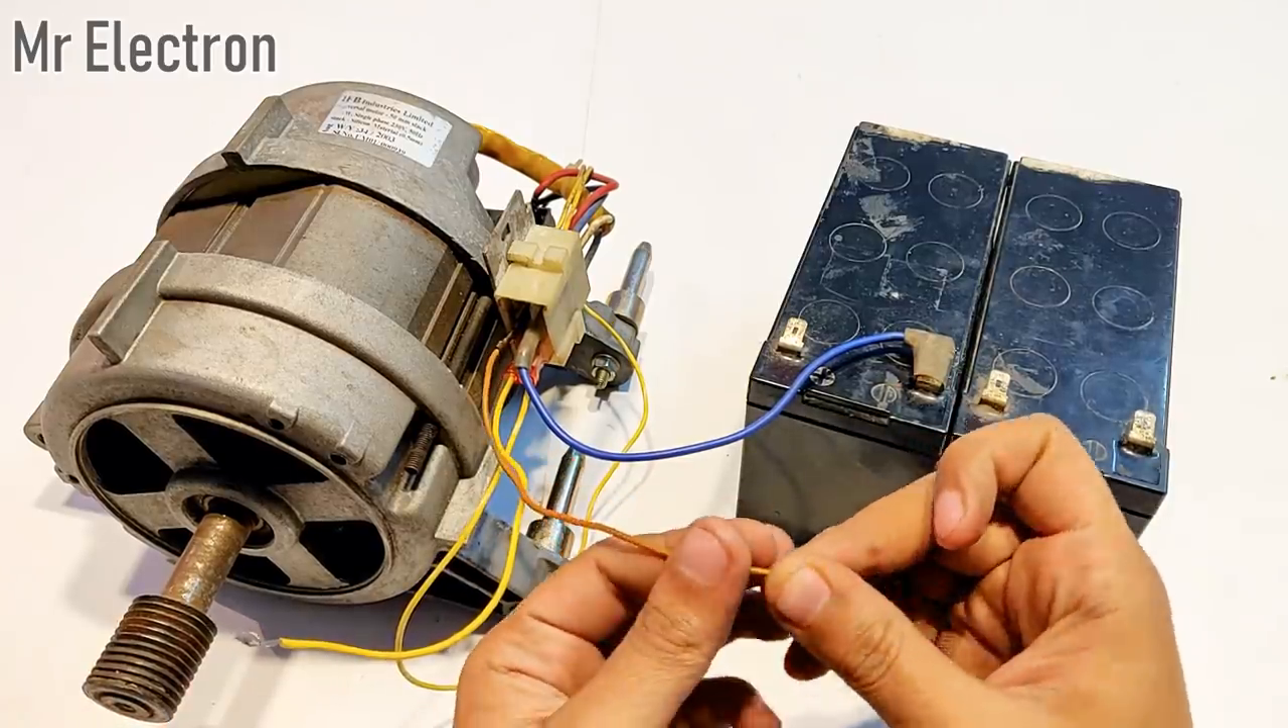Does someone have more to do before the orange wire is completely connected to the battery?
Yes.